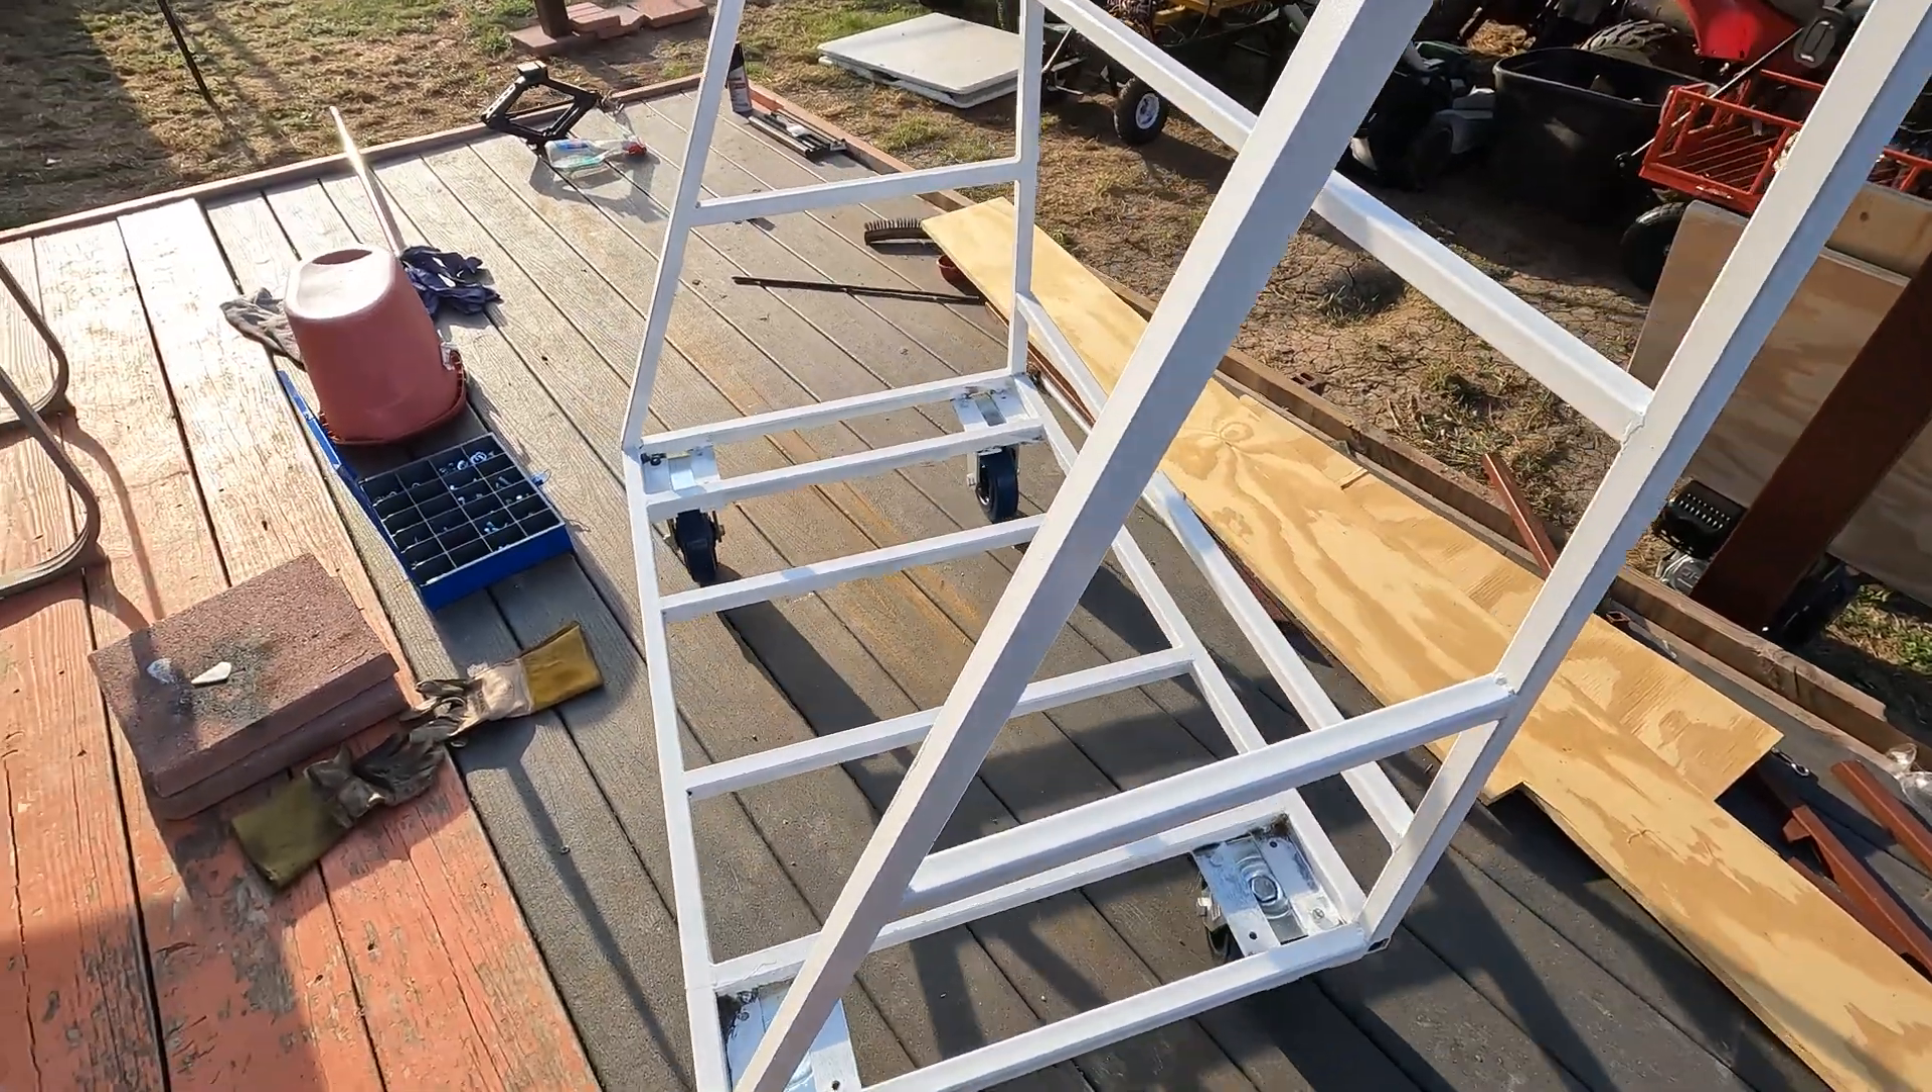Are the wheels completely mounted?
Yes.